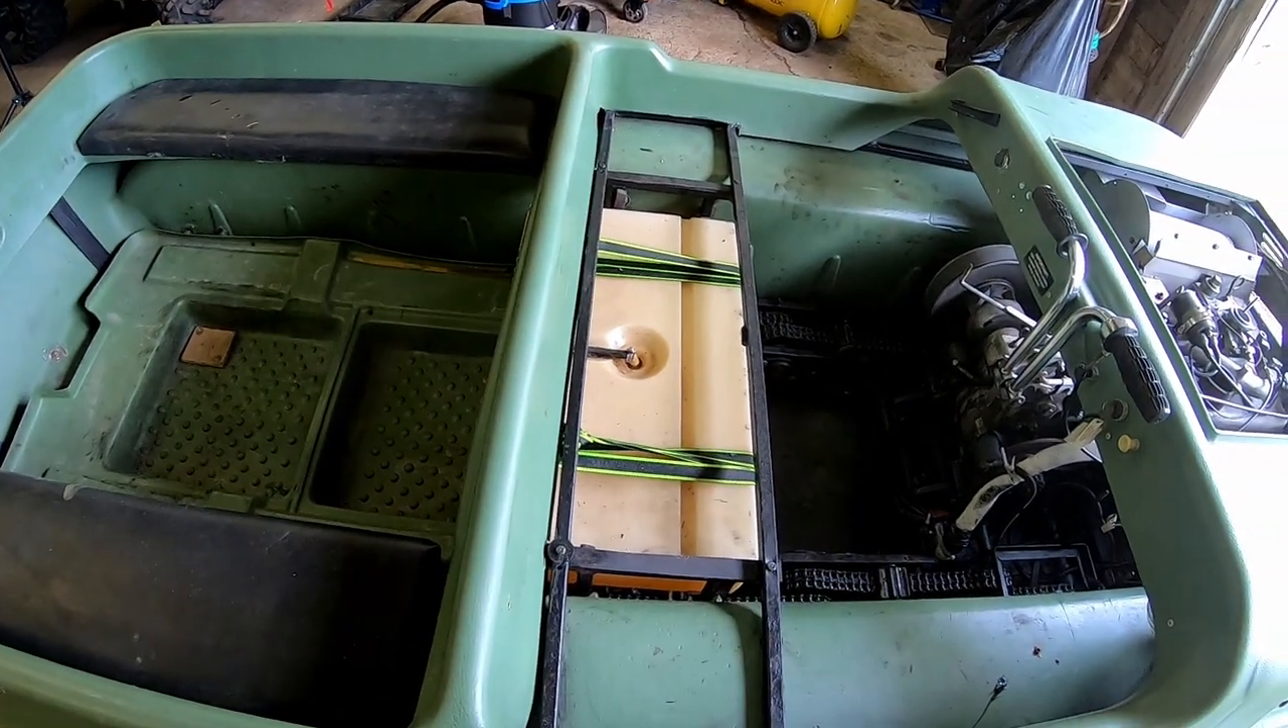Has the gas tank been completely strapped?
Yes.